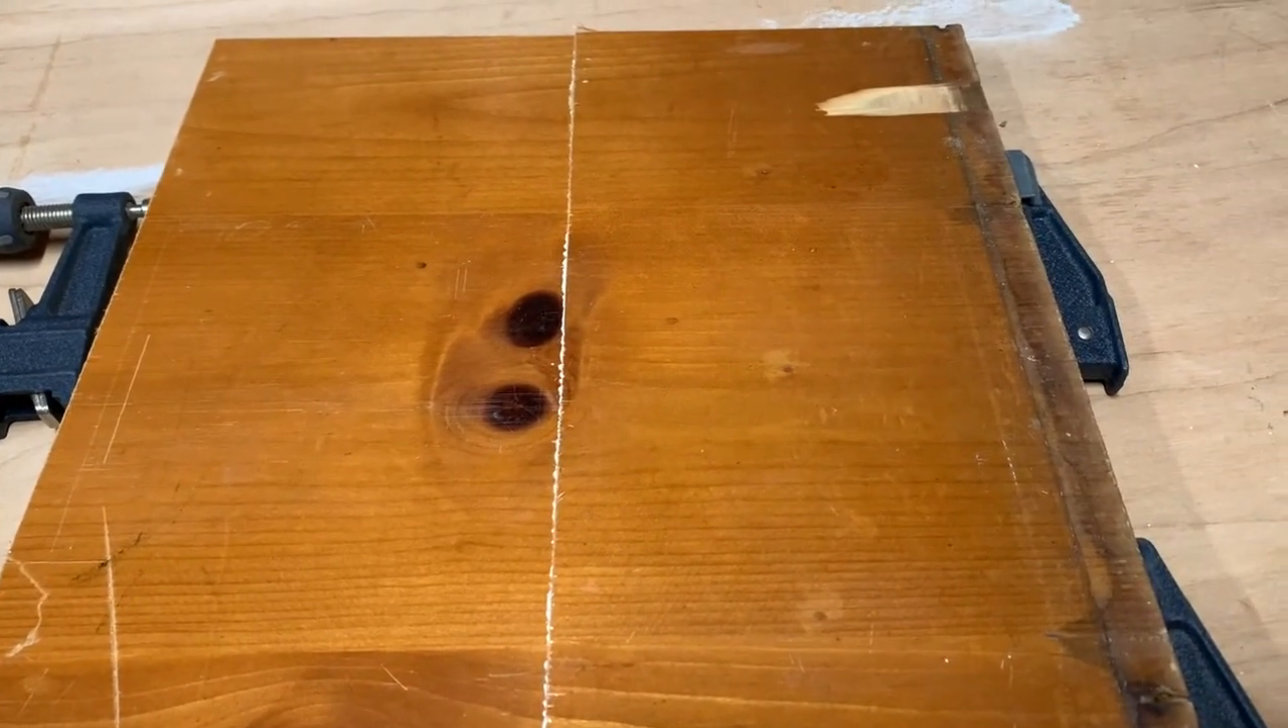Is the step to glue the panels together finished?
Yes.